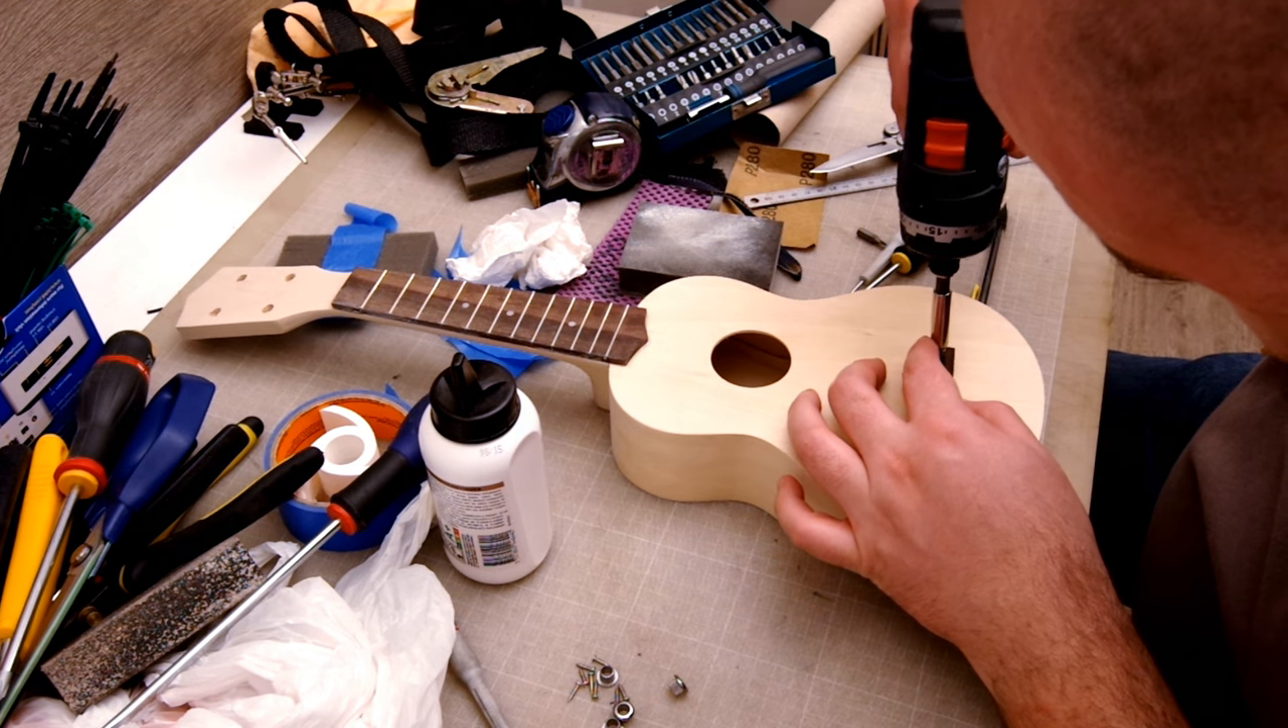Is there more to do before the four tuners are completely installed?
Yes.